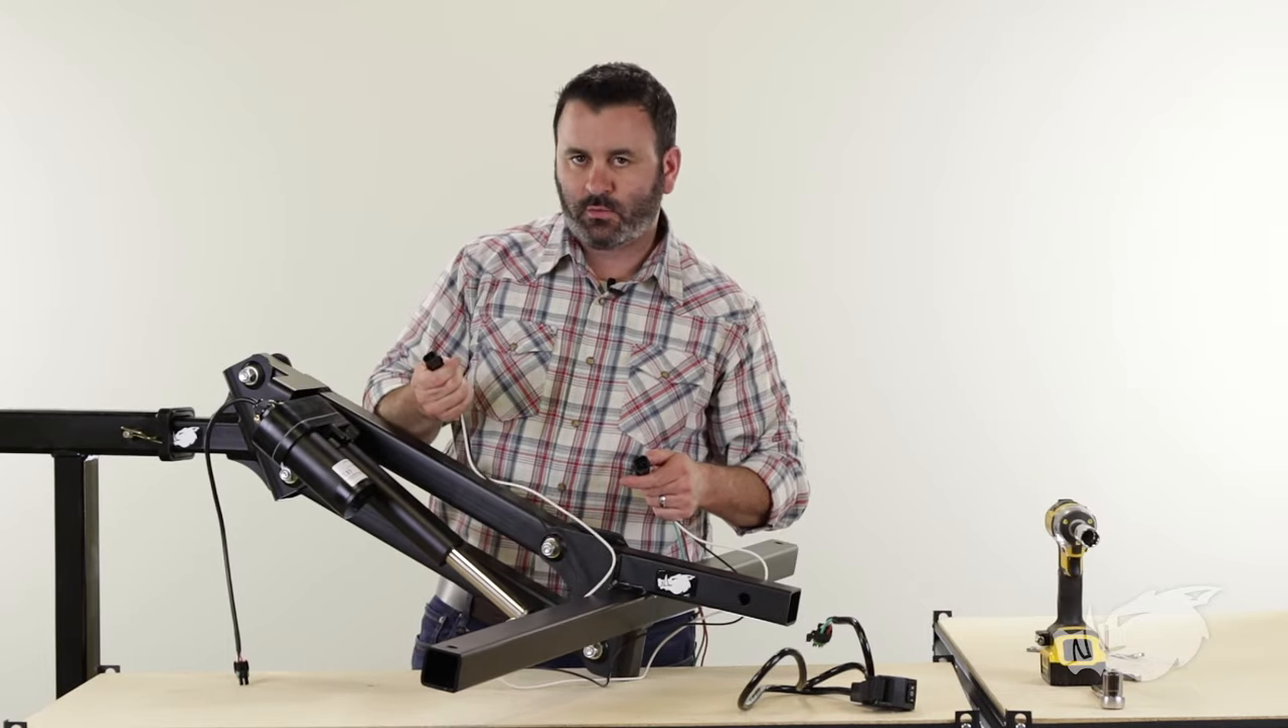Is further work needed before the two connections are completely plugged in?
Yes.